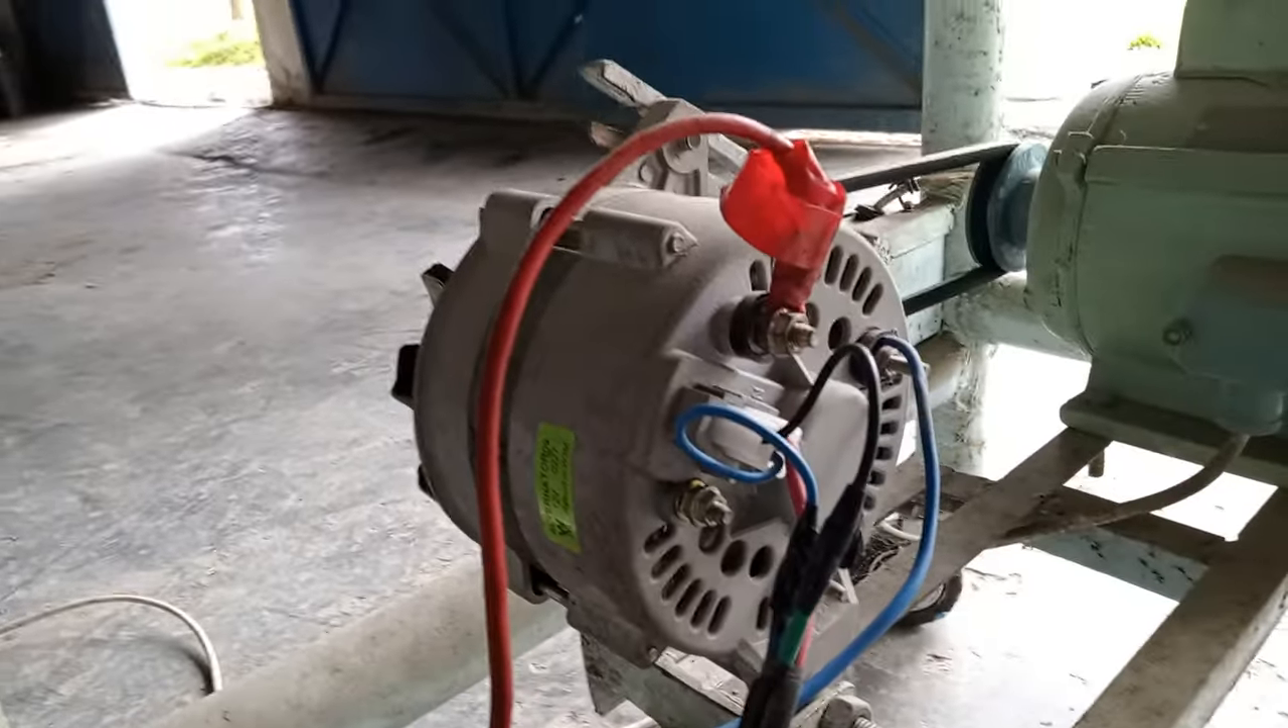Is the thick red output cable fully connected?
Yes.